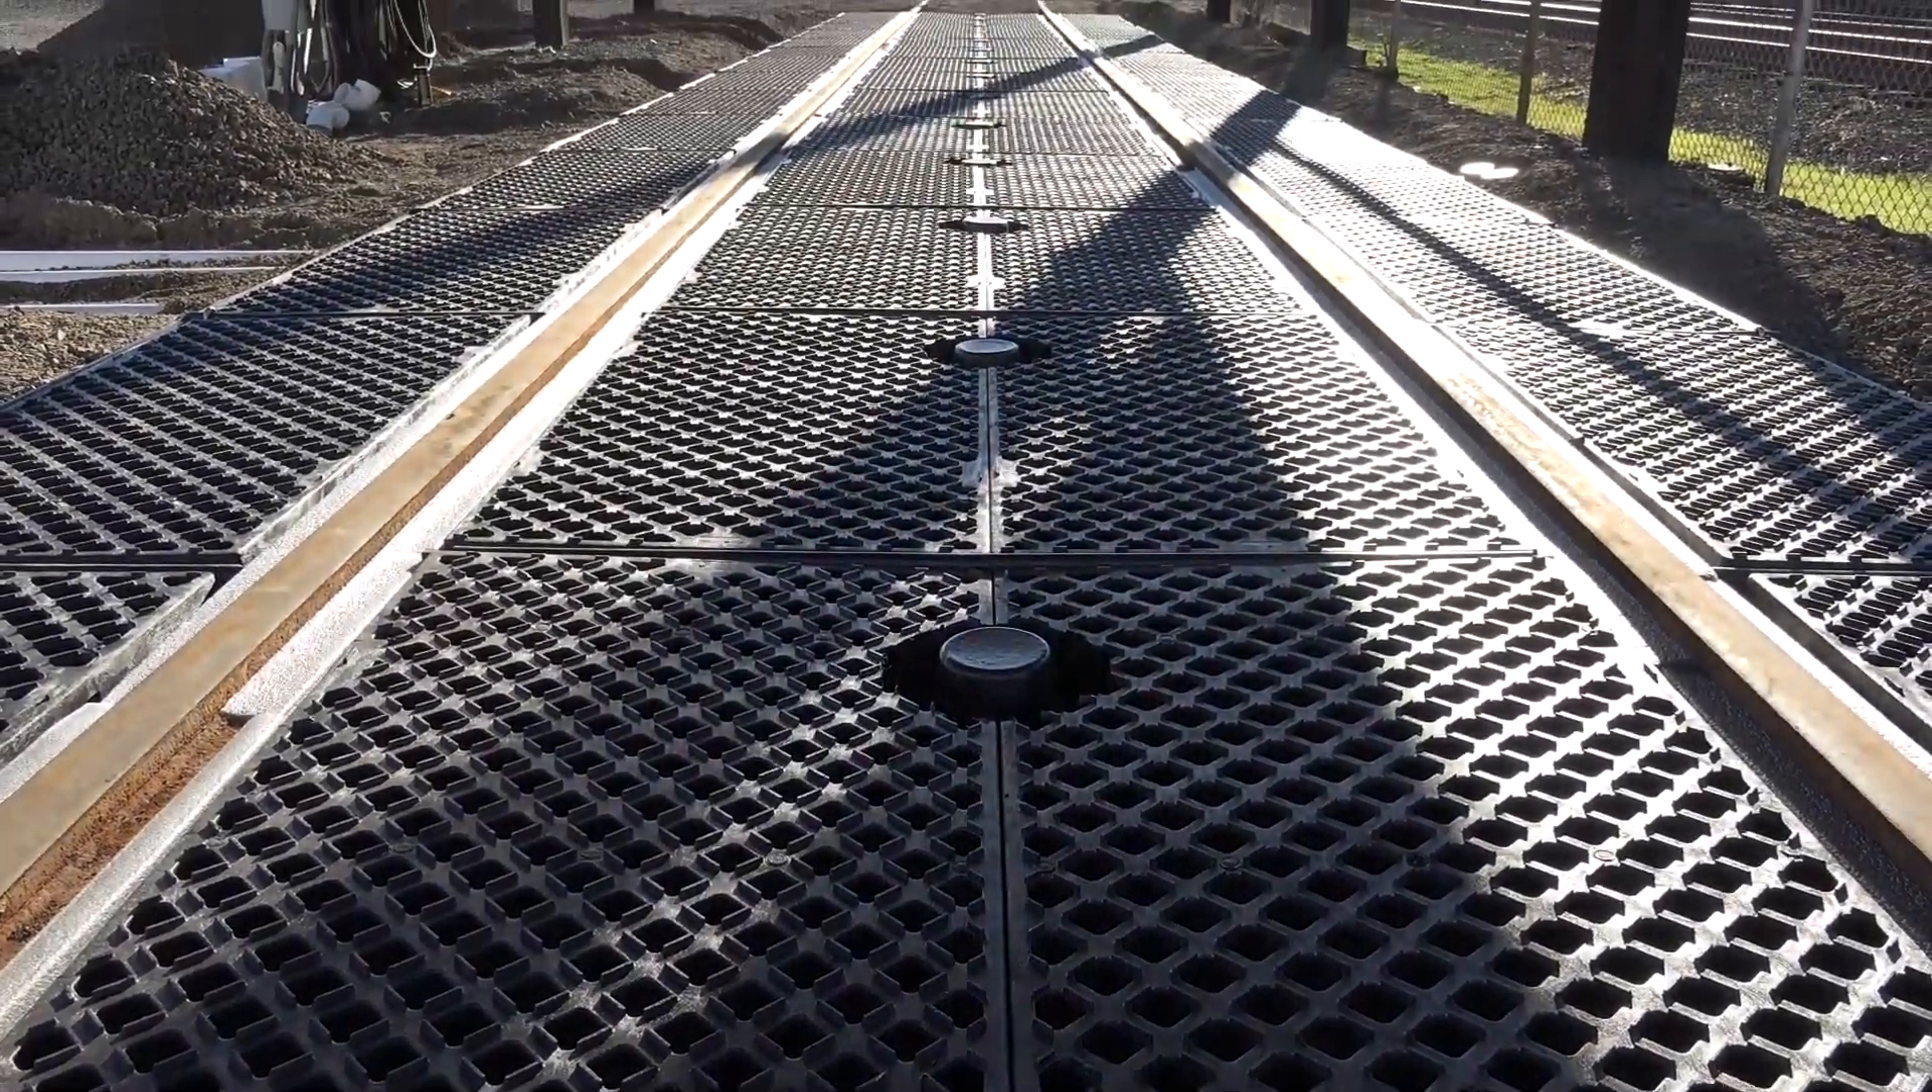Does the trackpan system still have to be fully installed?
No.